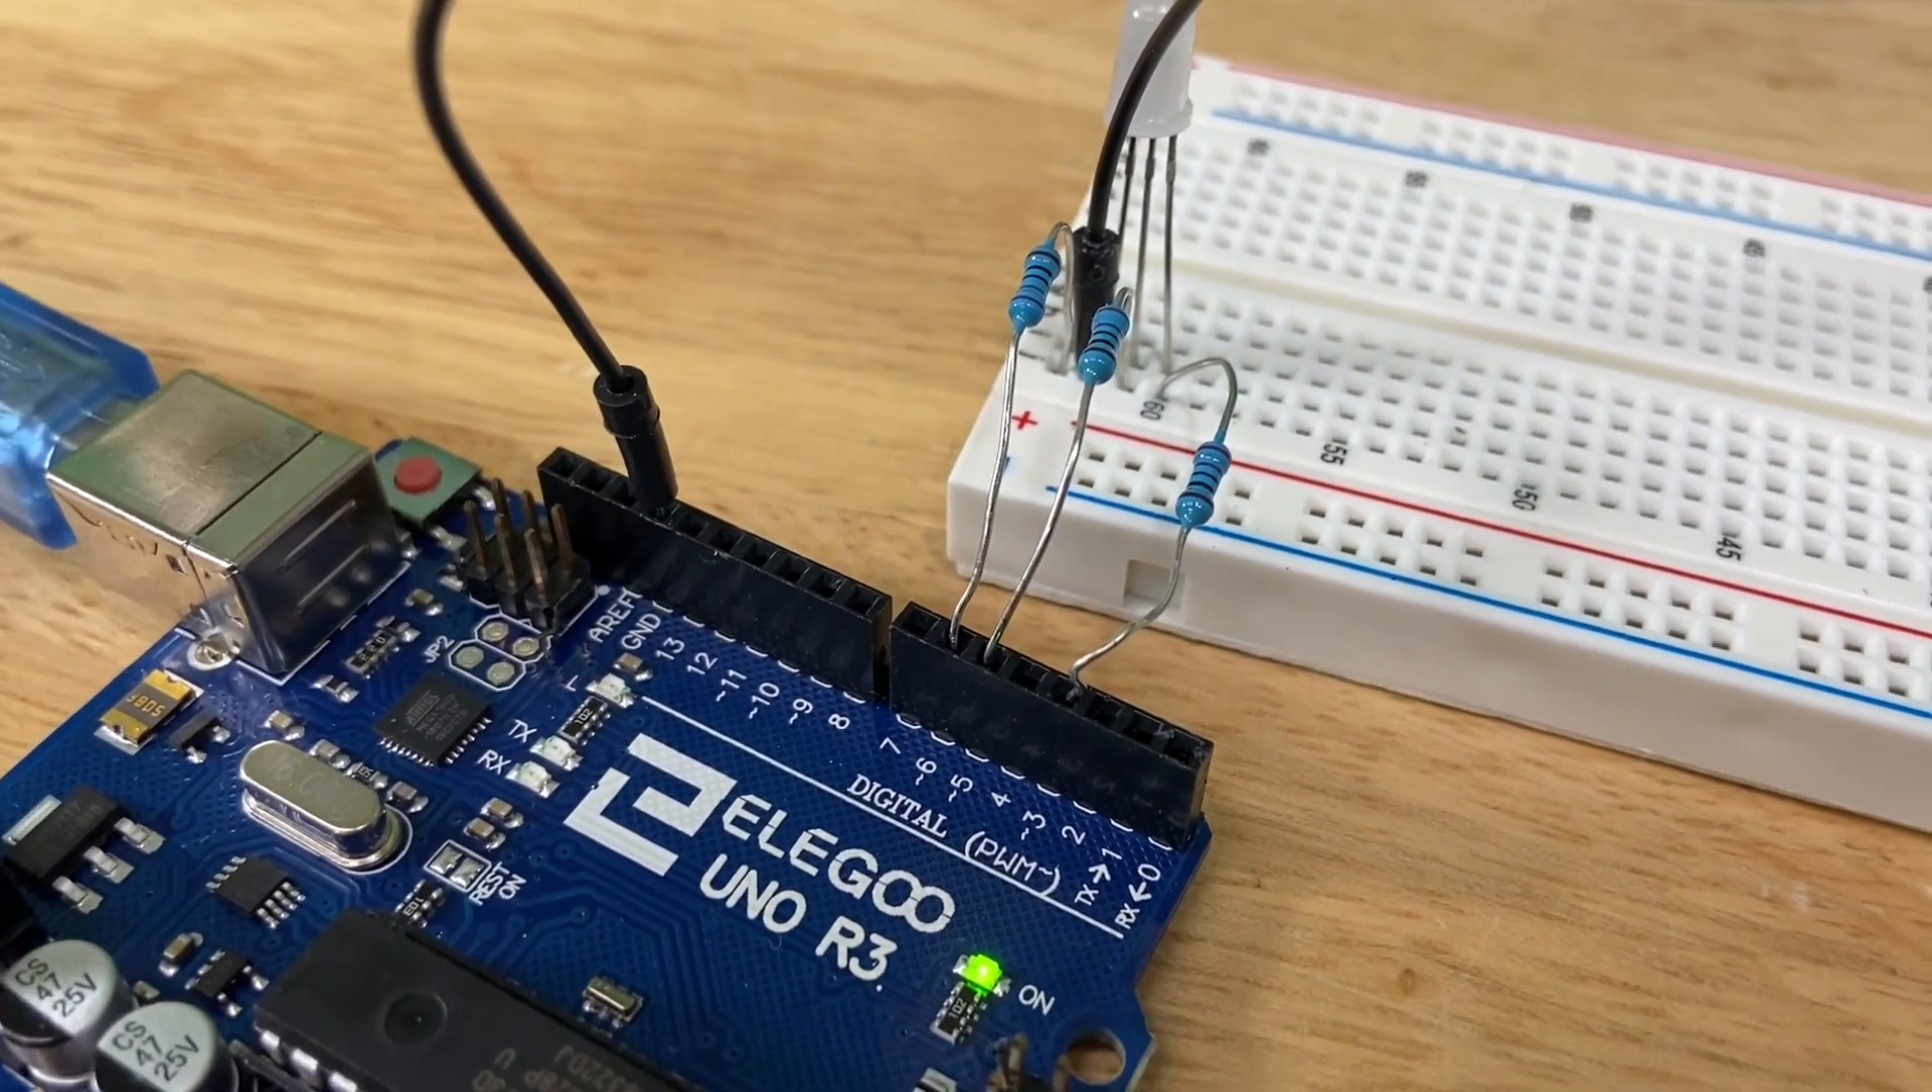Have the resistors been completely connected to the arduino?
Yes.